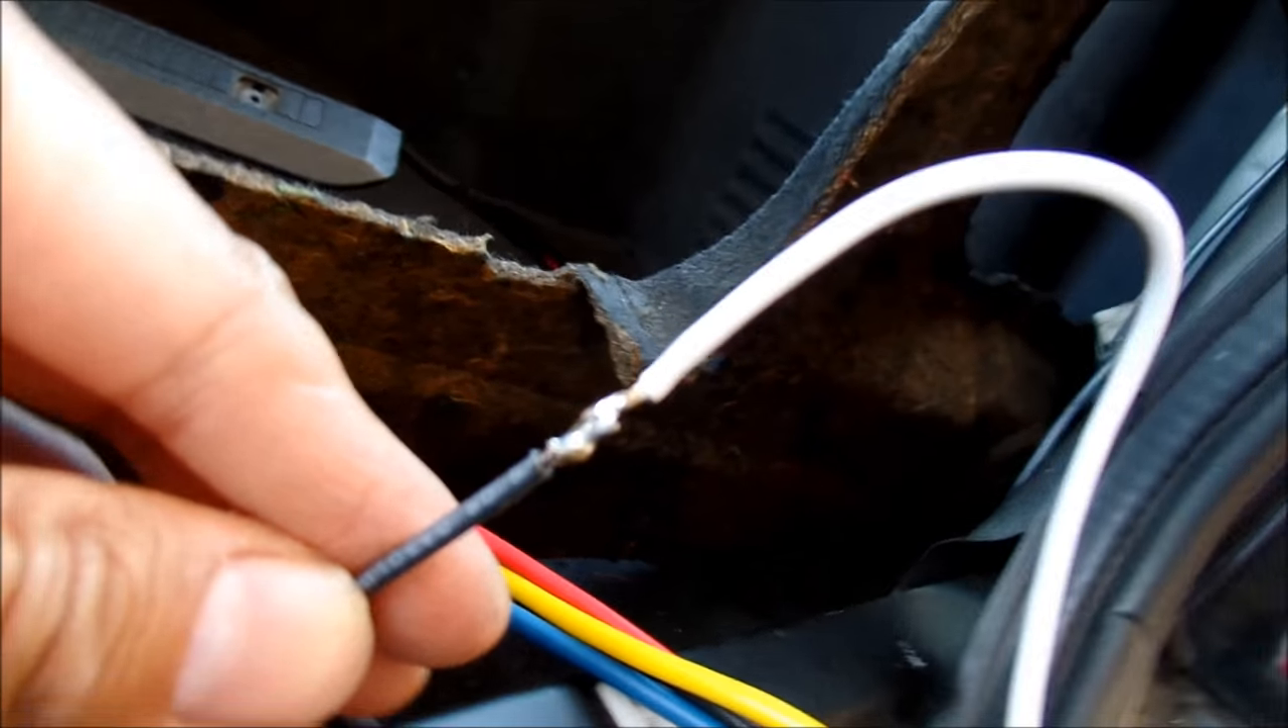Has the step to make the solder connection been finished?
Yes.